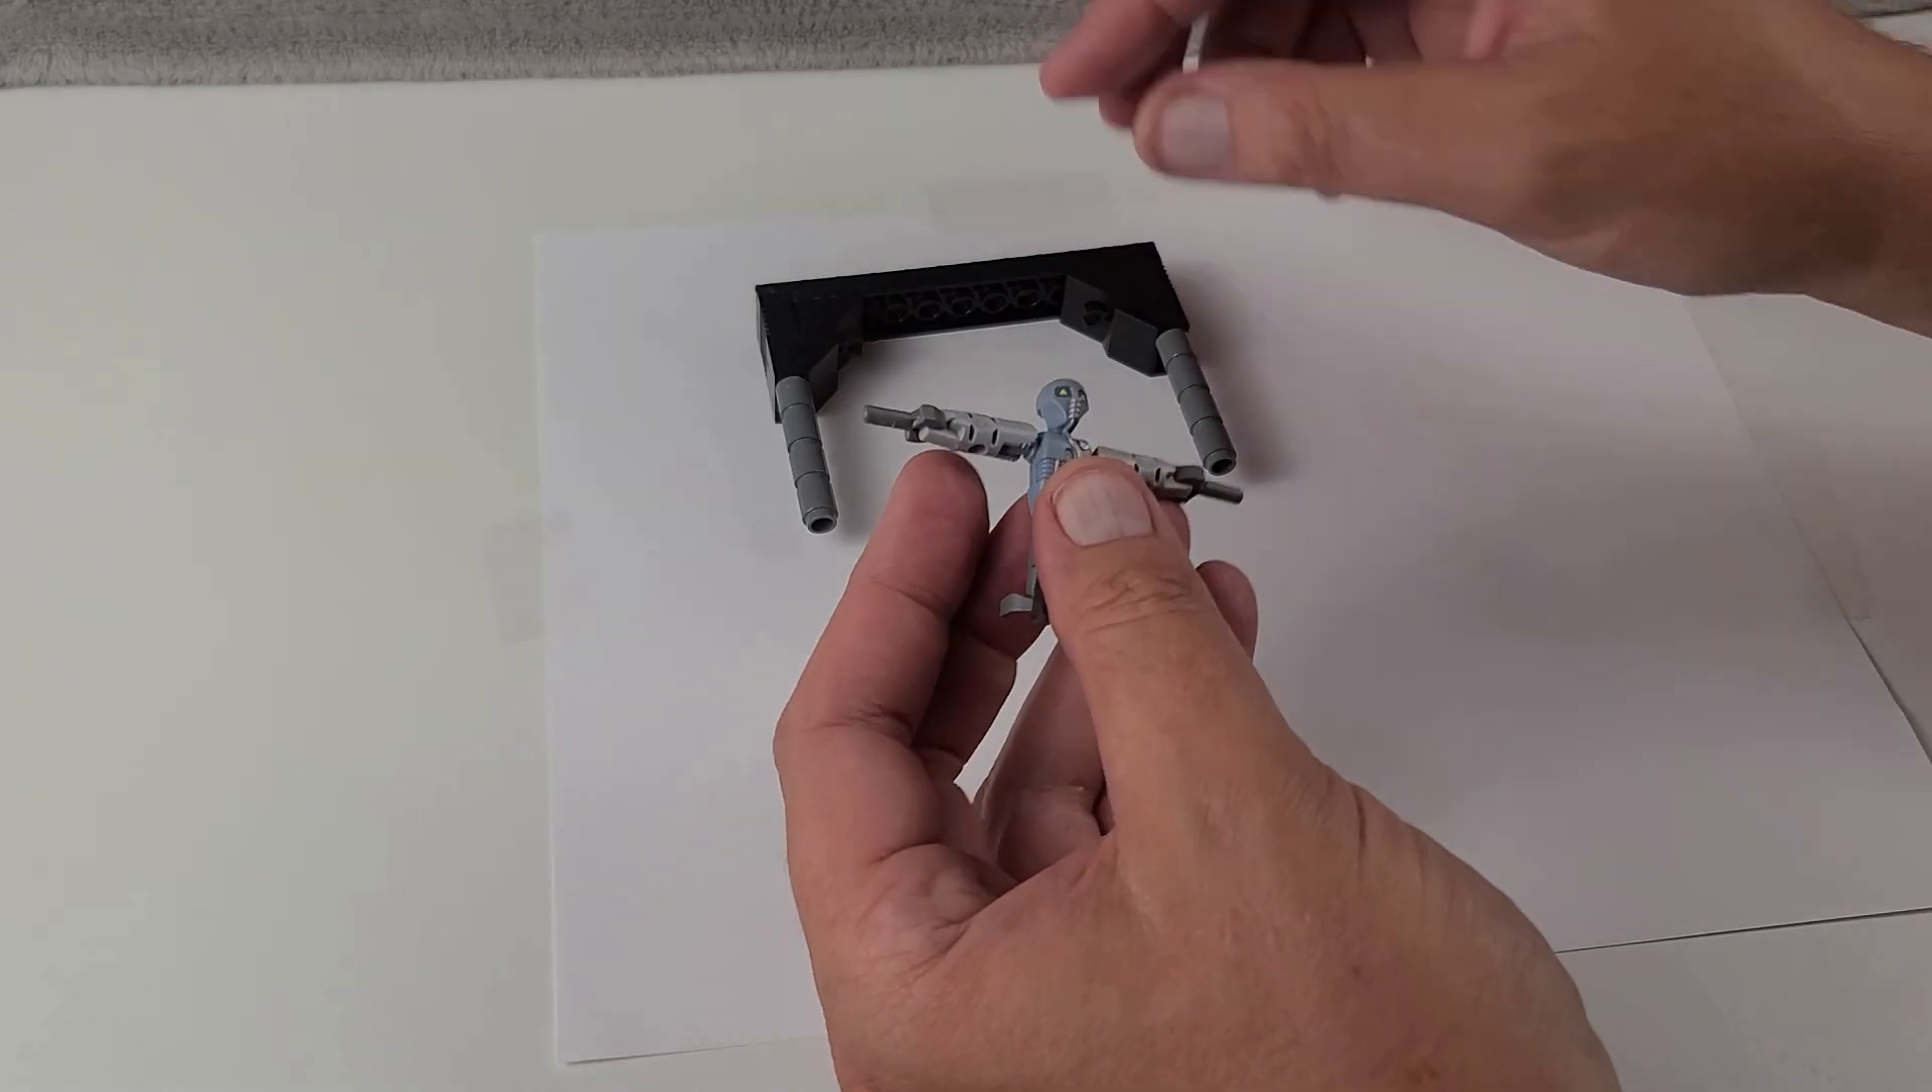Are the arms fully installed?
Yes.